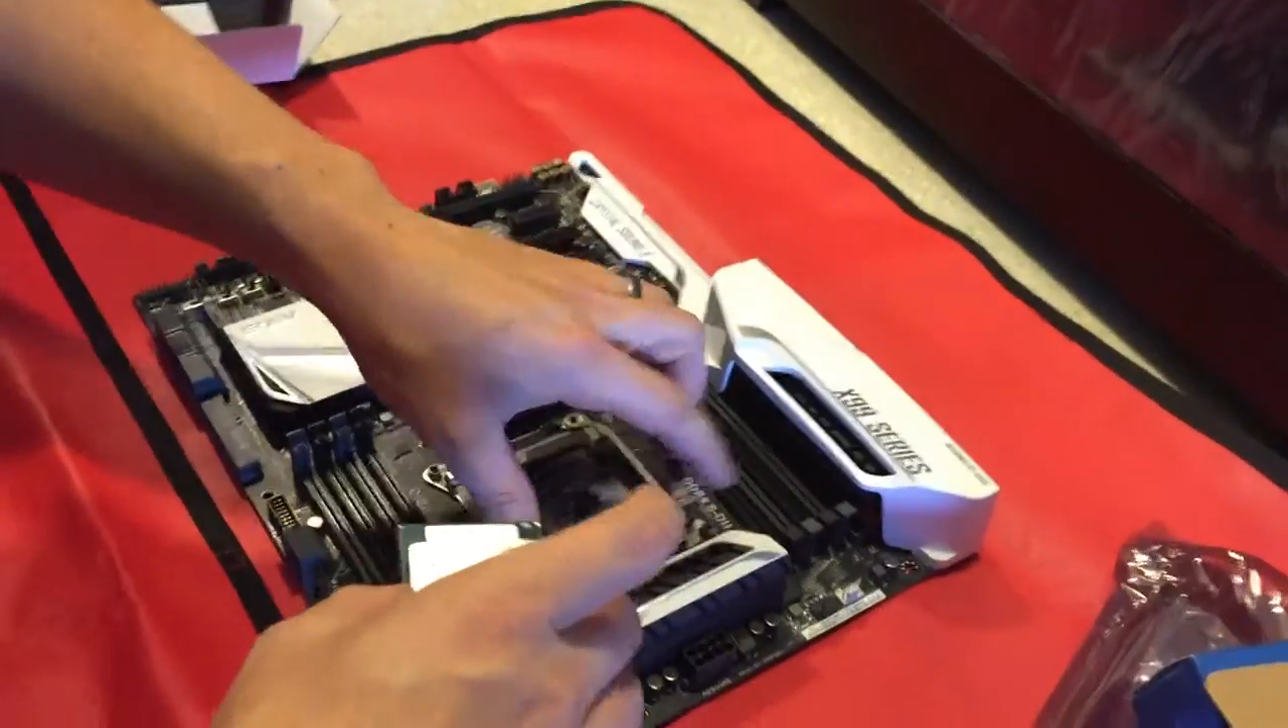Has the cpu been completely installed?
No.